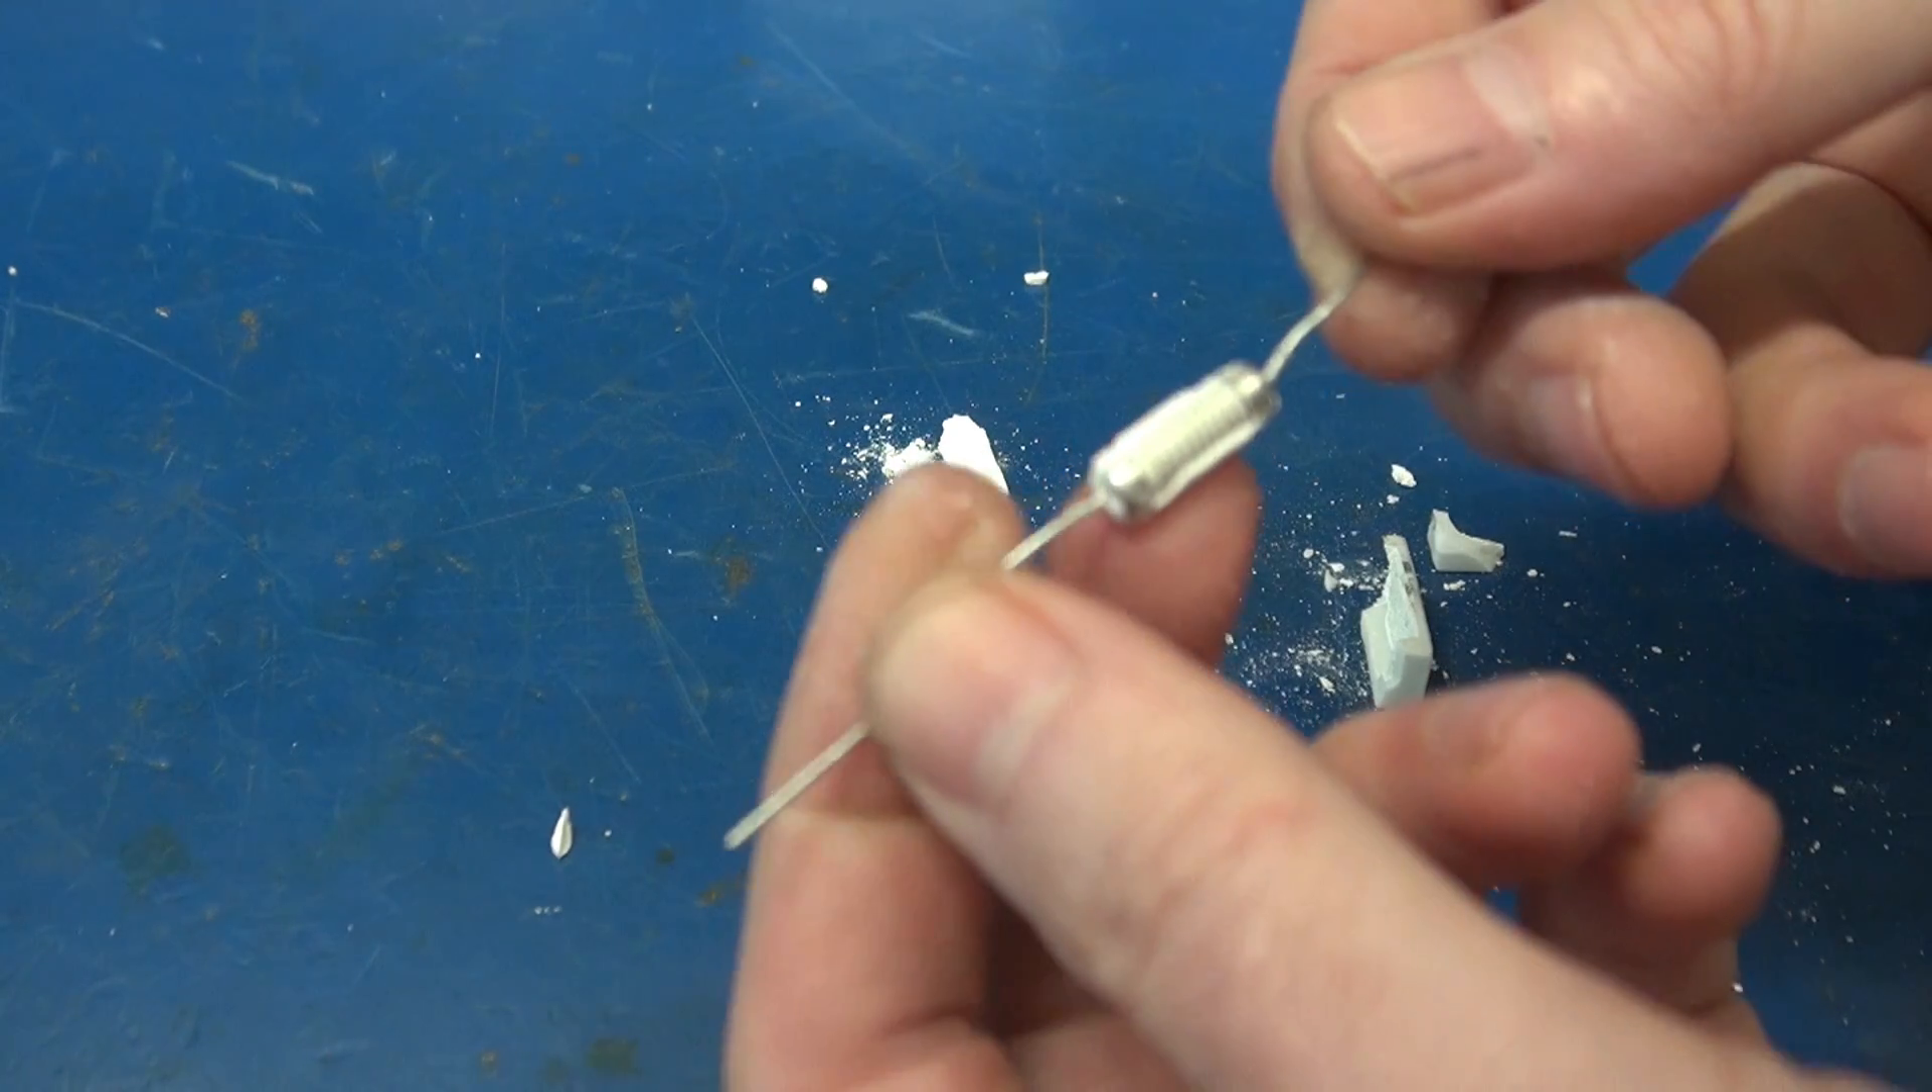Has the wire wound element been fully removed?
Yes.